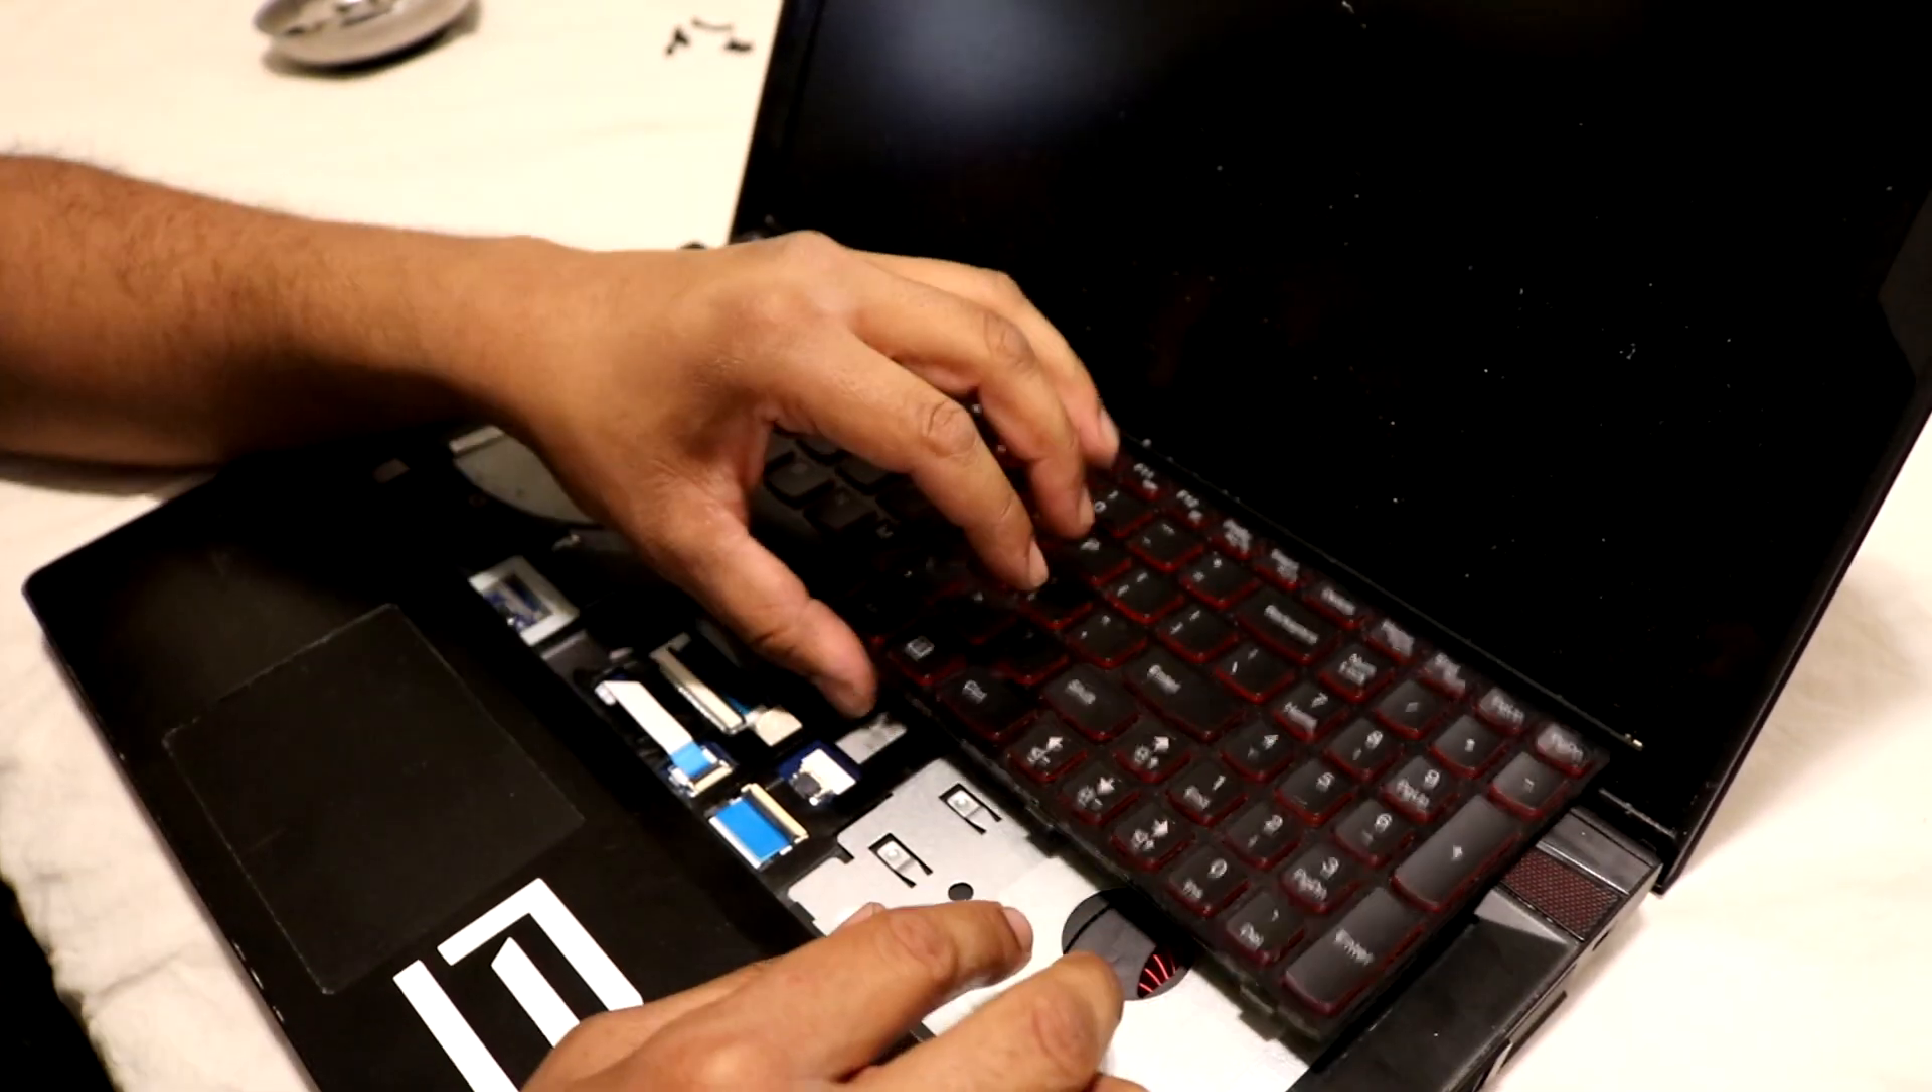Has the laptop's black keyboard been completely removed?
No.